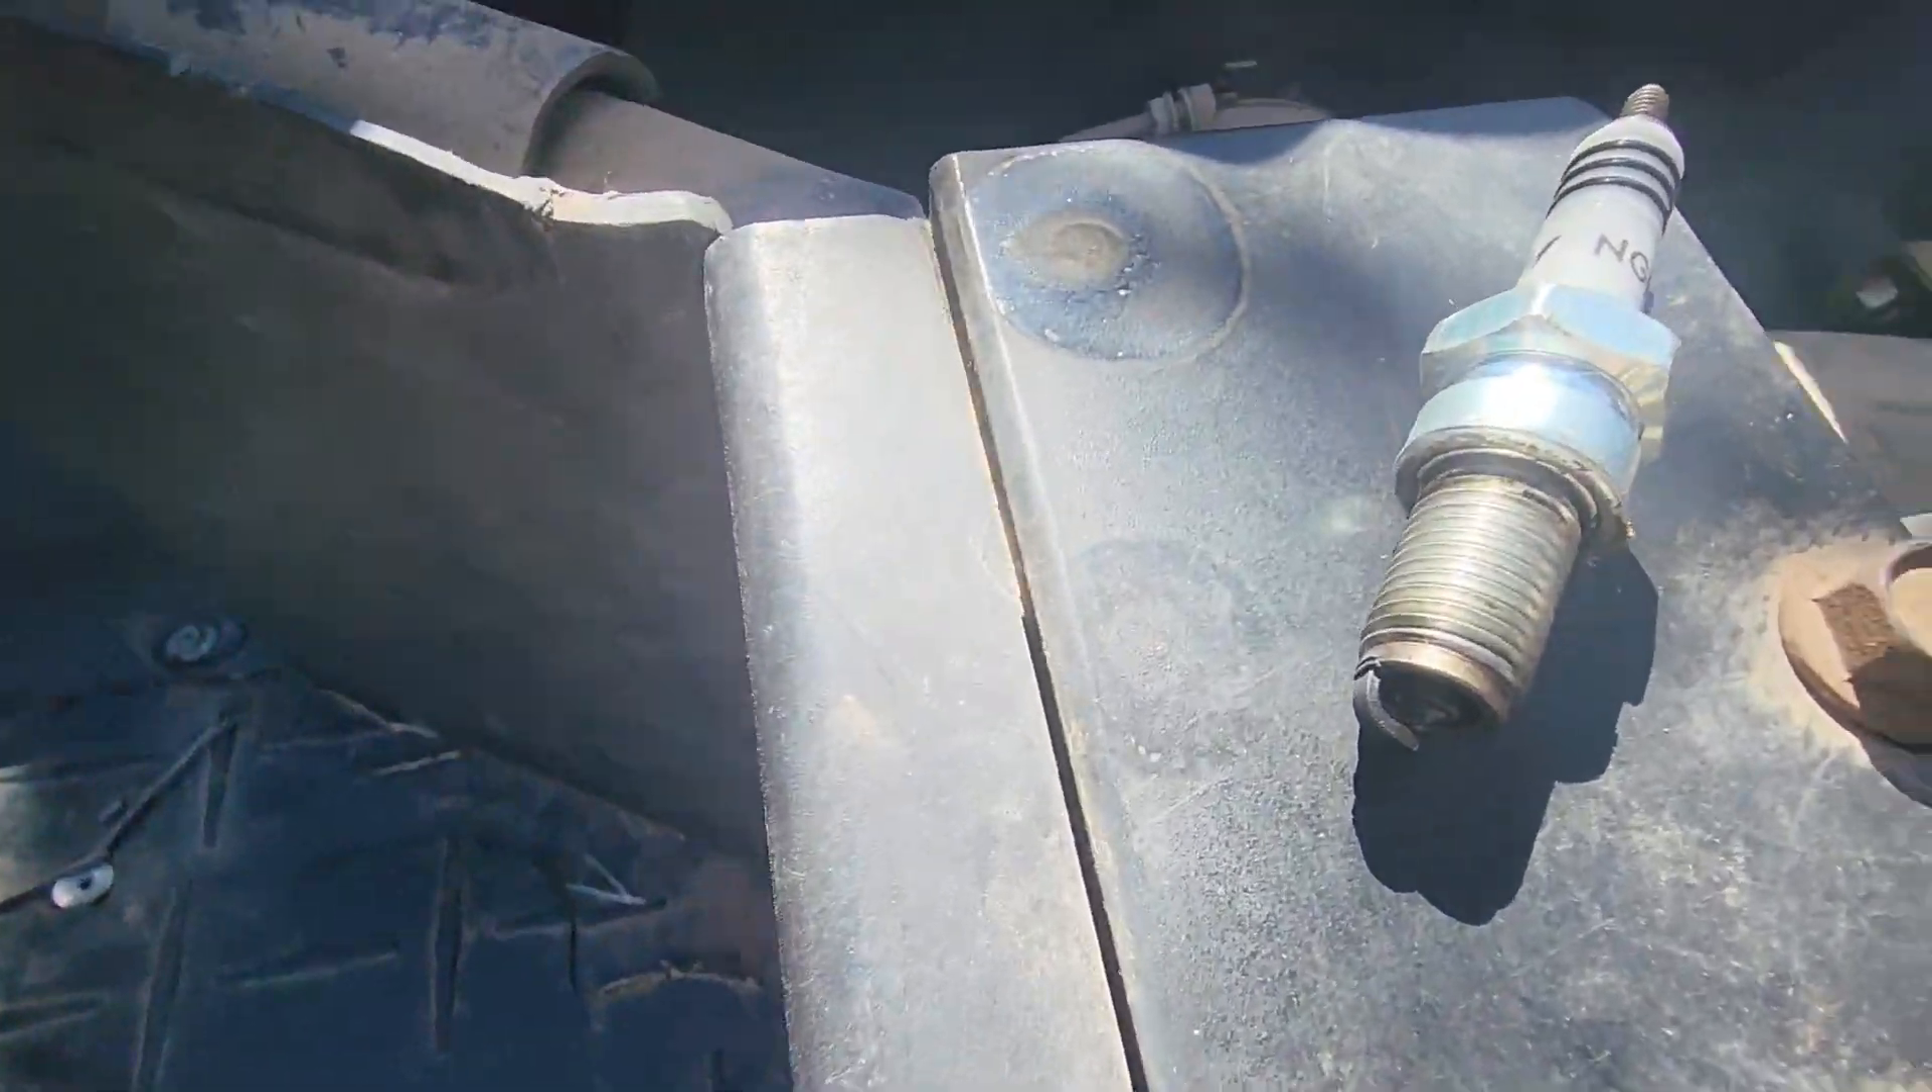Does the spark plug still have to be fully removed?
No.